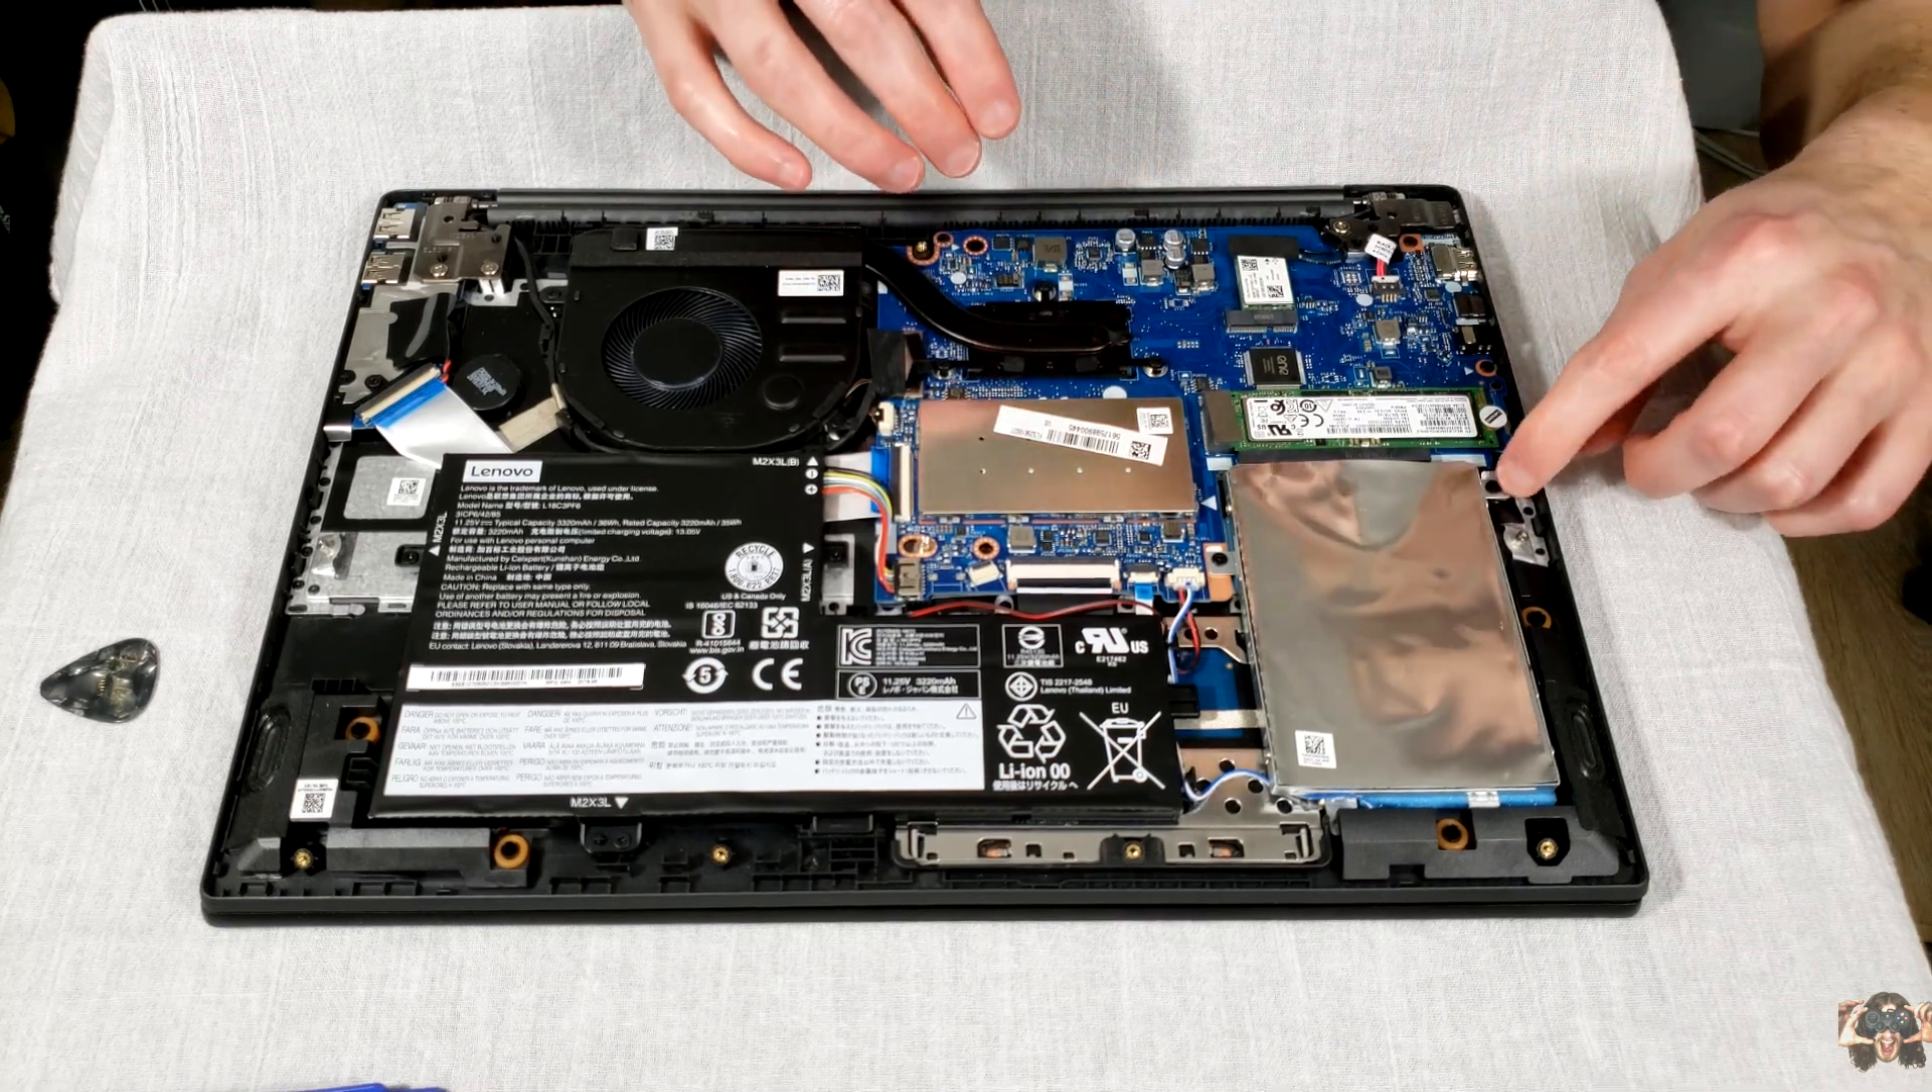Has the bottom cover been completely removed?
Yes.